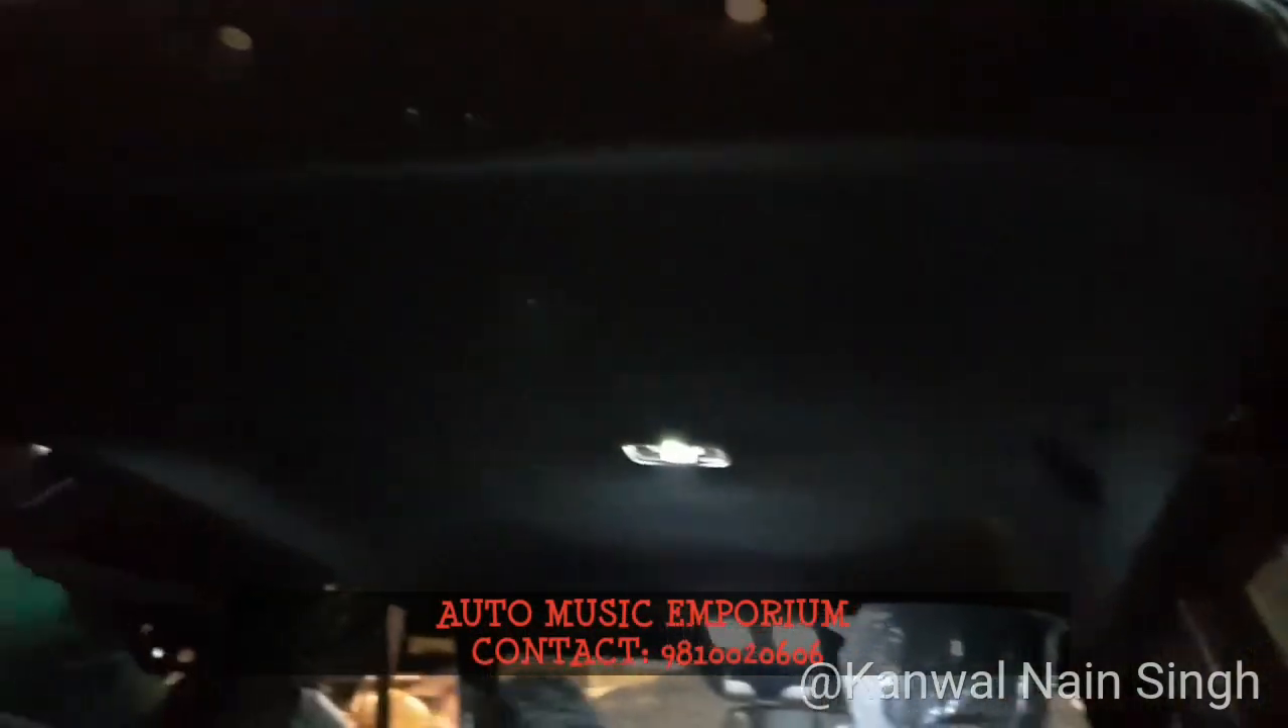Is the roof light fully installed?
Yes.